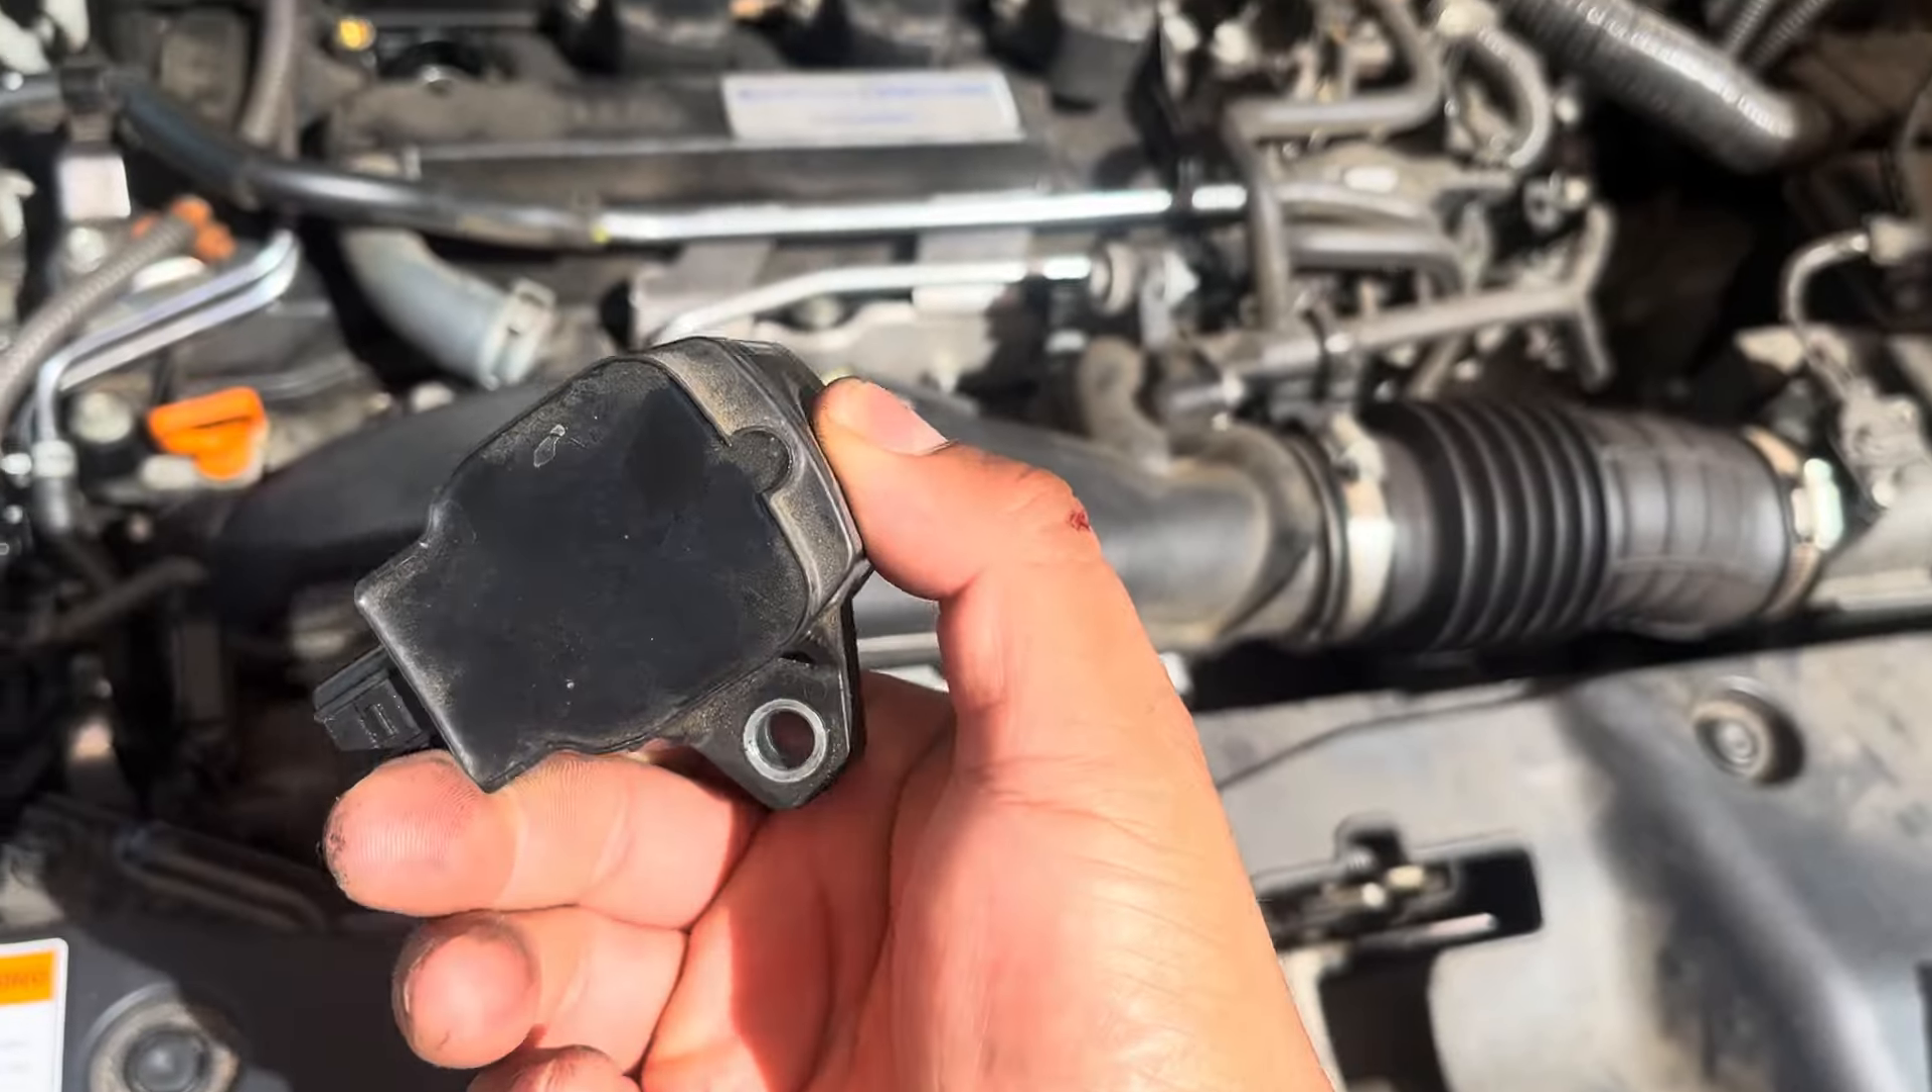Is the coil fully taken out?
Yes.